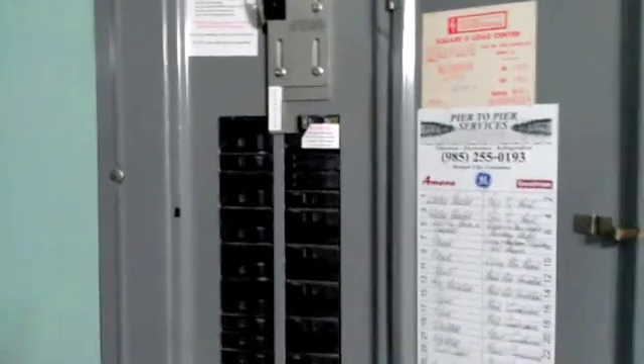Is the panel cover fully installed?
Yes.